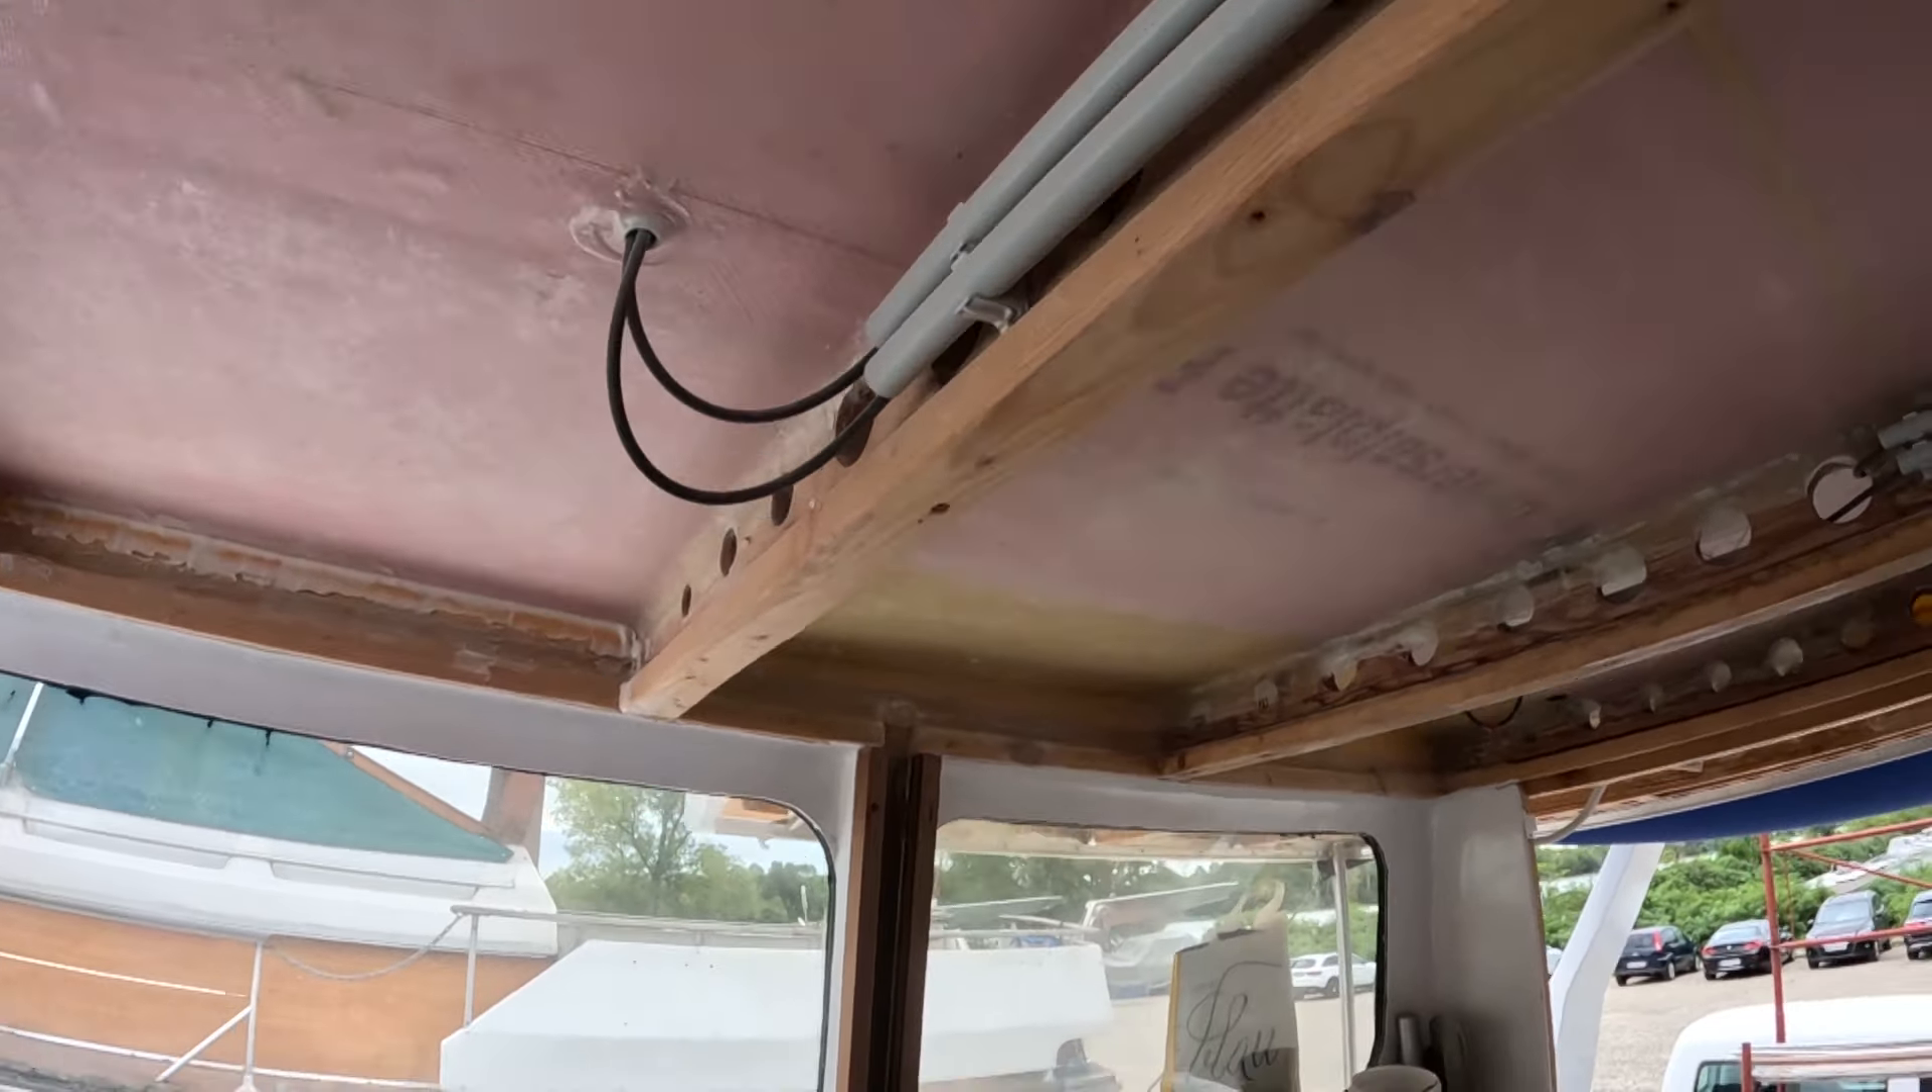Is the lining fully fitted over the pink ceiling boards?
No.